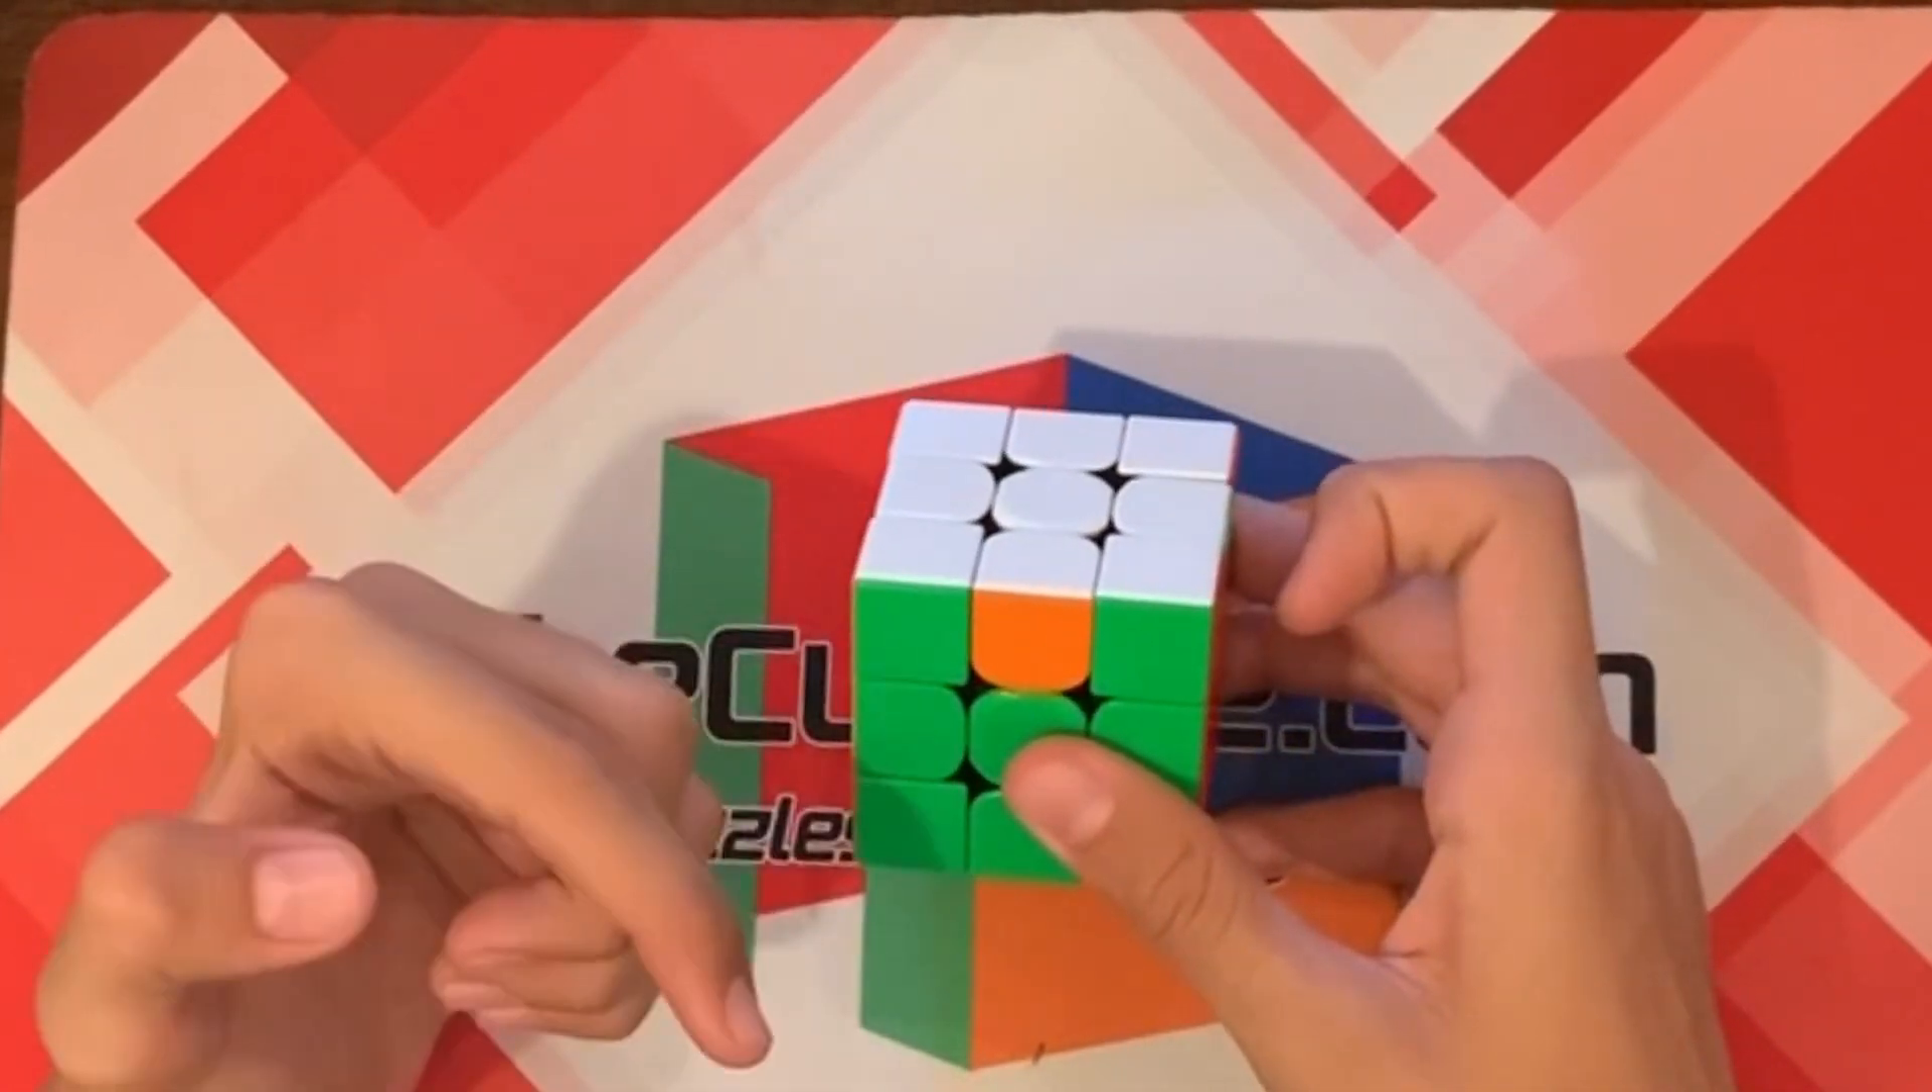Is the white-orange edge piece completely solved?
No.